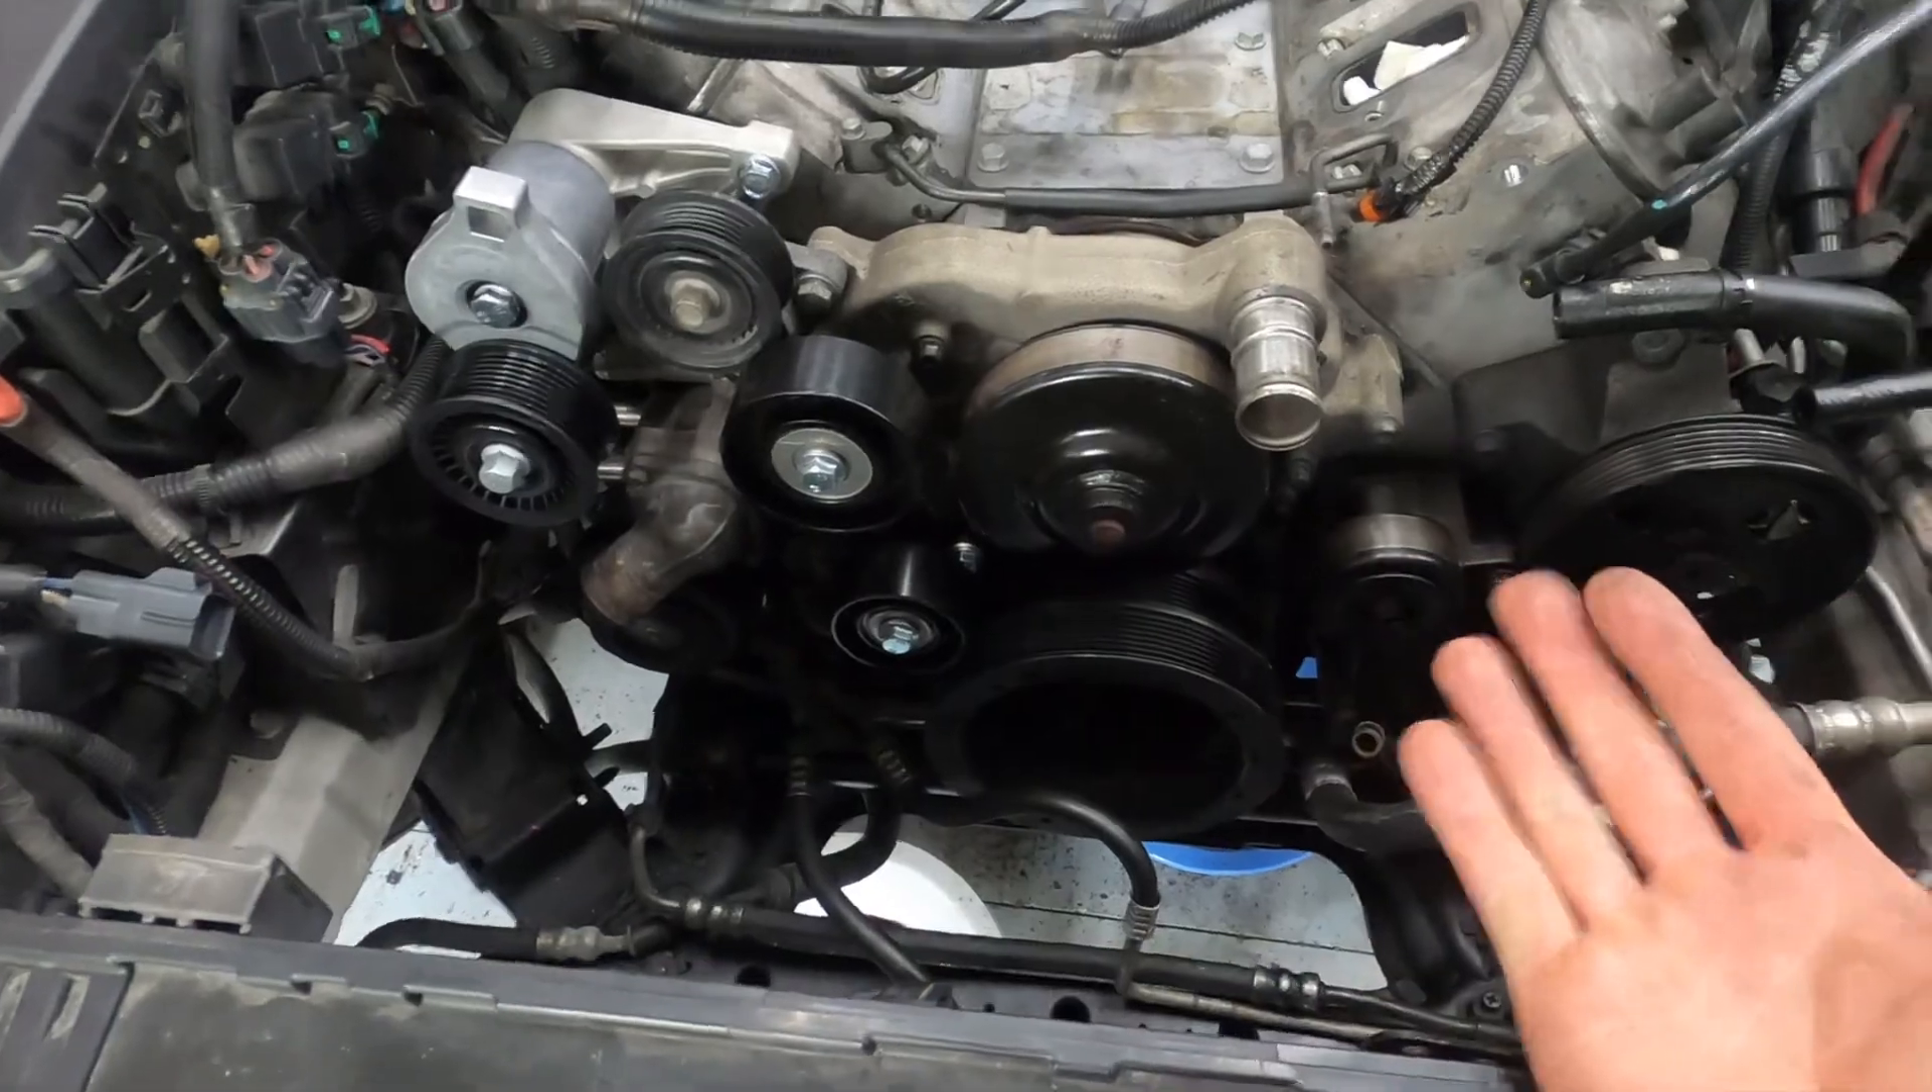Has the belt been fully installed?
No.